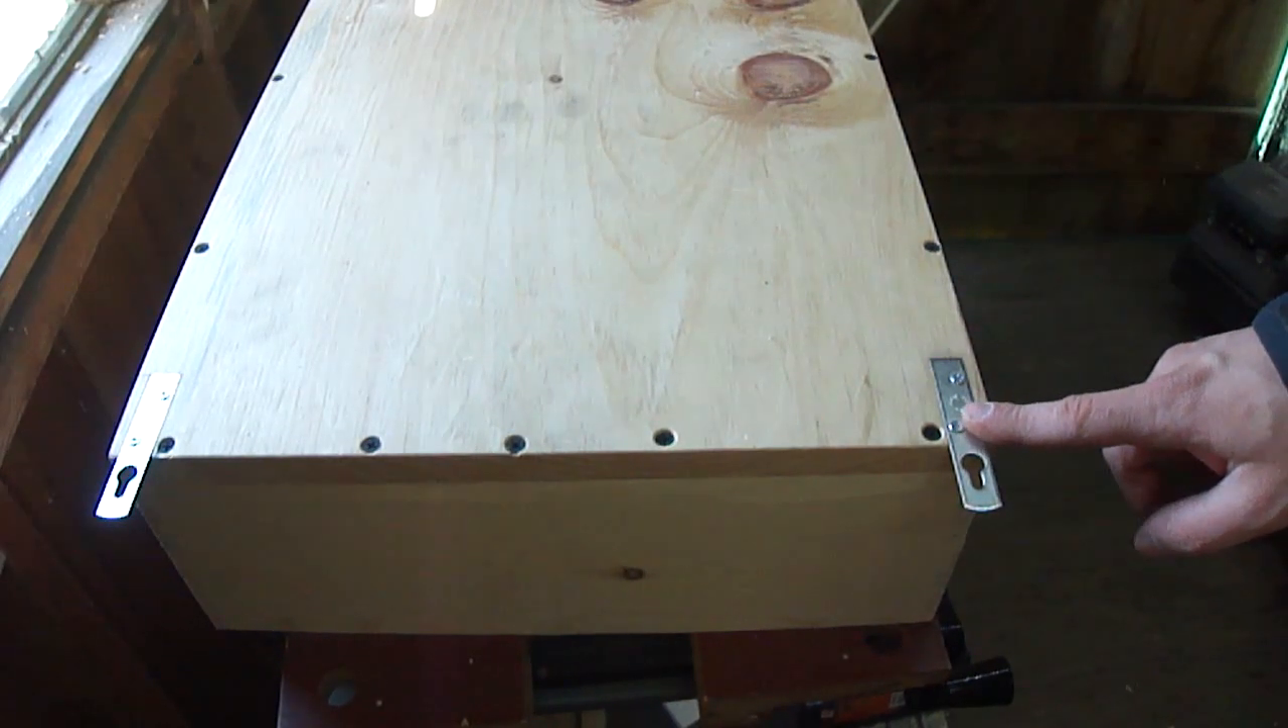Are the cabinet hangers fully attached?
Yes.